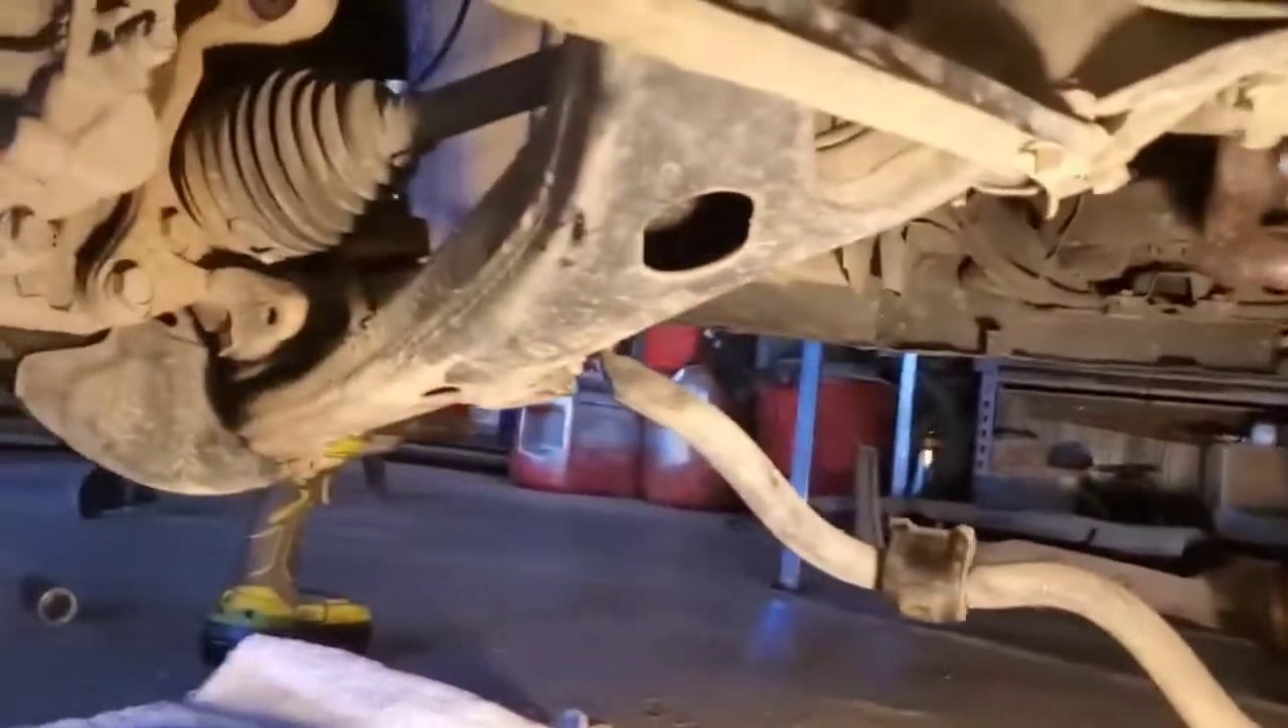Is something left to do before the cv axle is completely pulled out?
Yes.